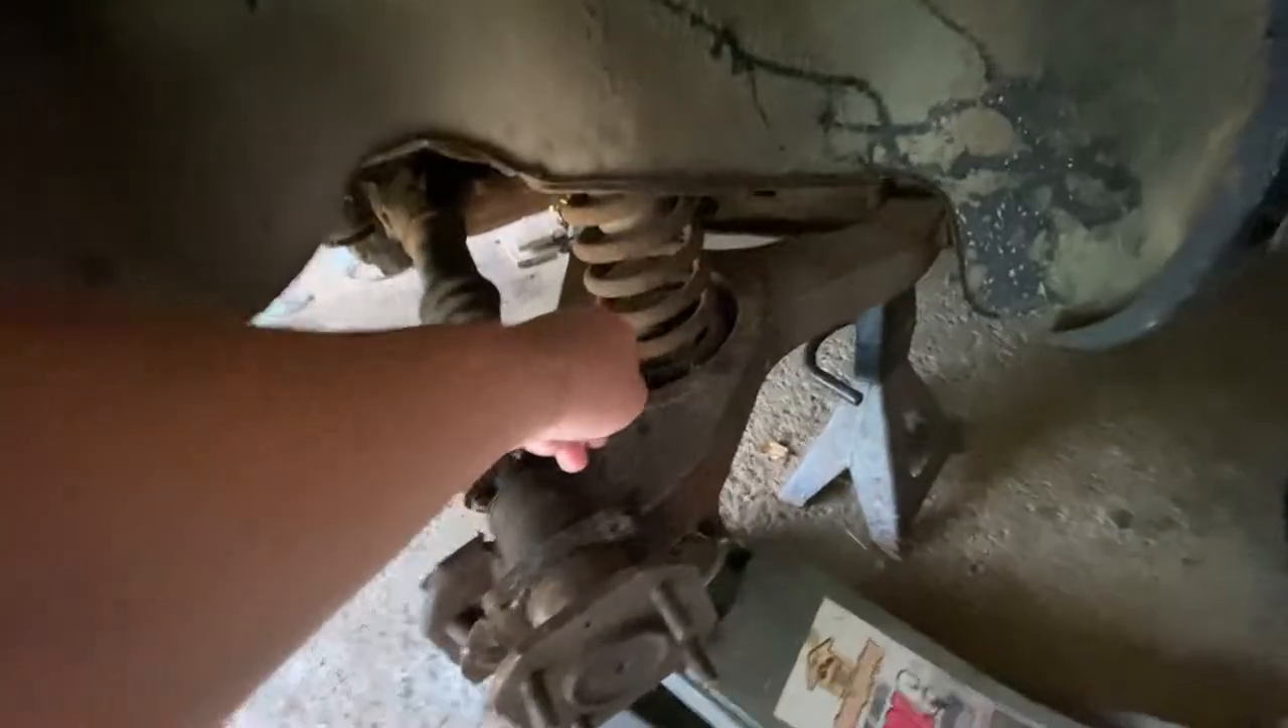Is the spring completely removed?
No.